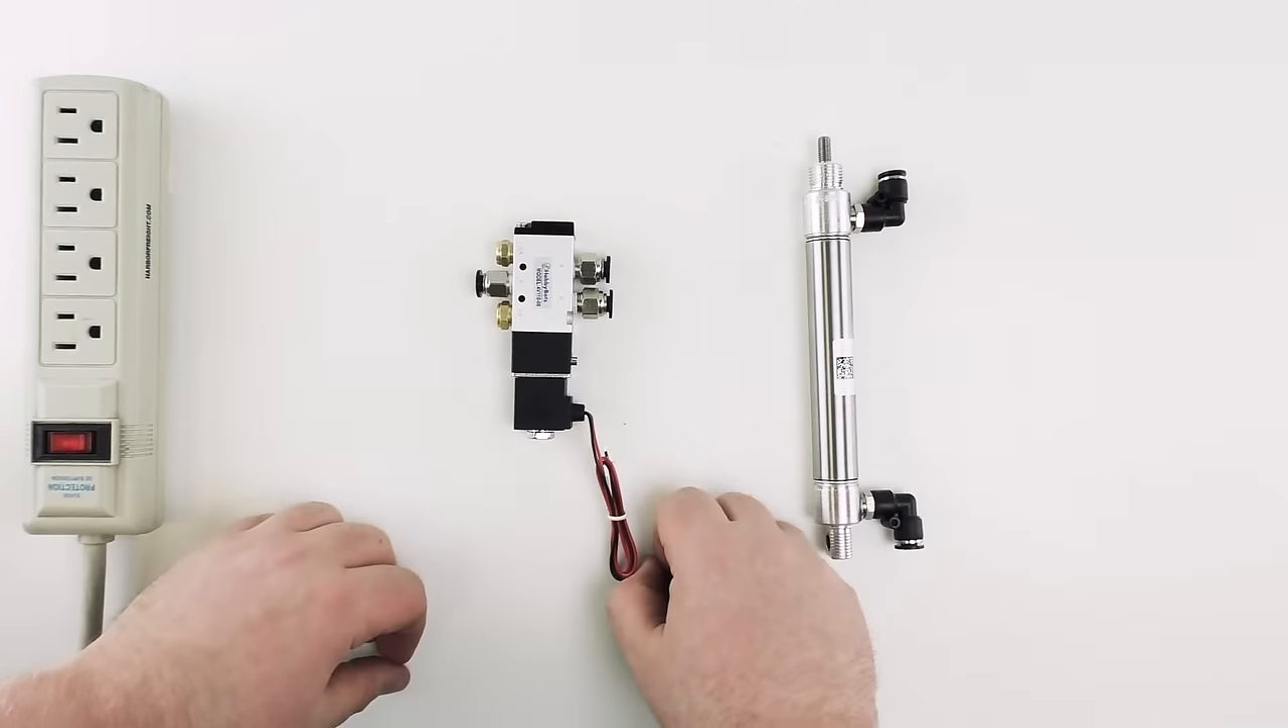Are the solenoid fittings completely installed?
Yes.